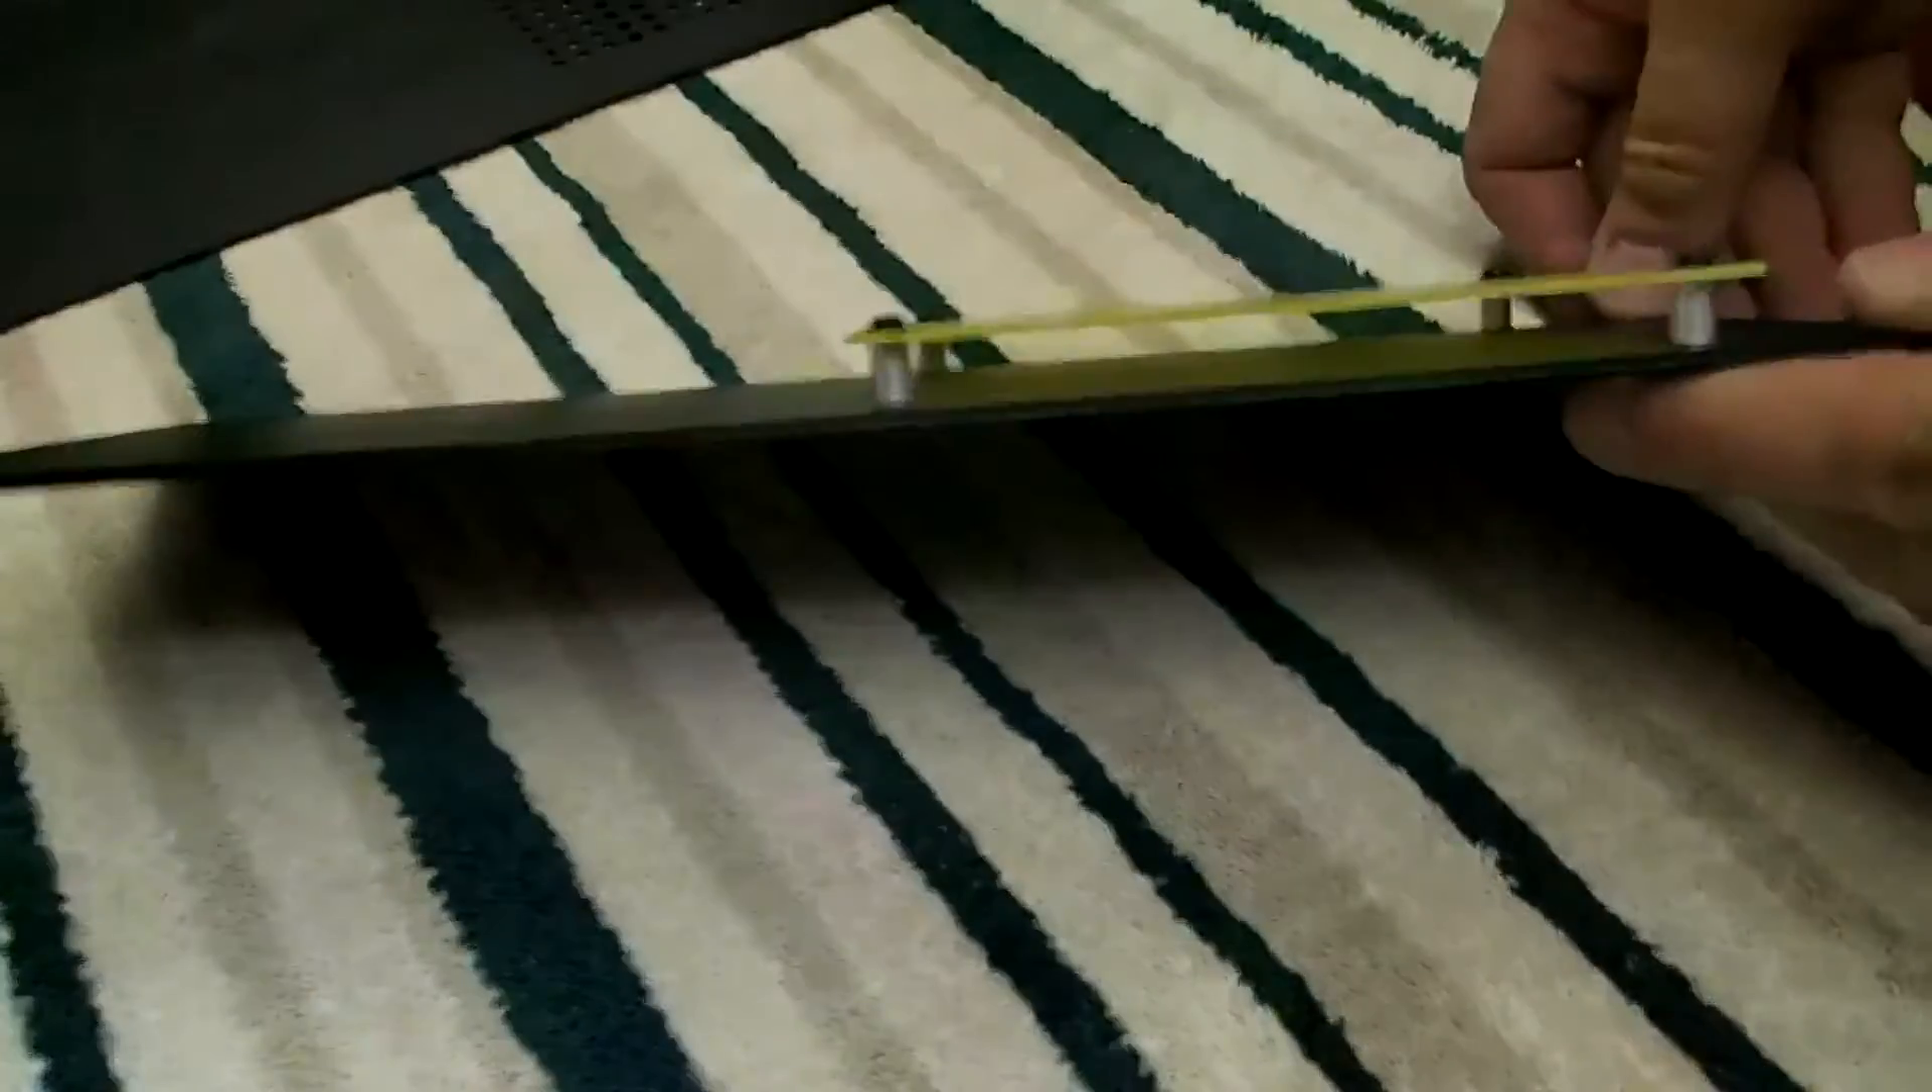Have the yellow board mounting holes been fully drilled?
Yes.